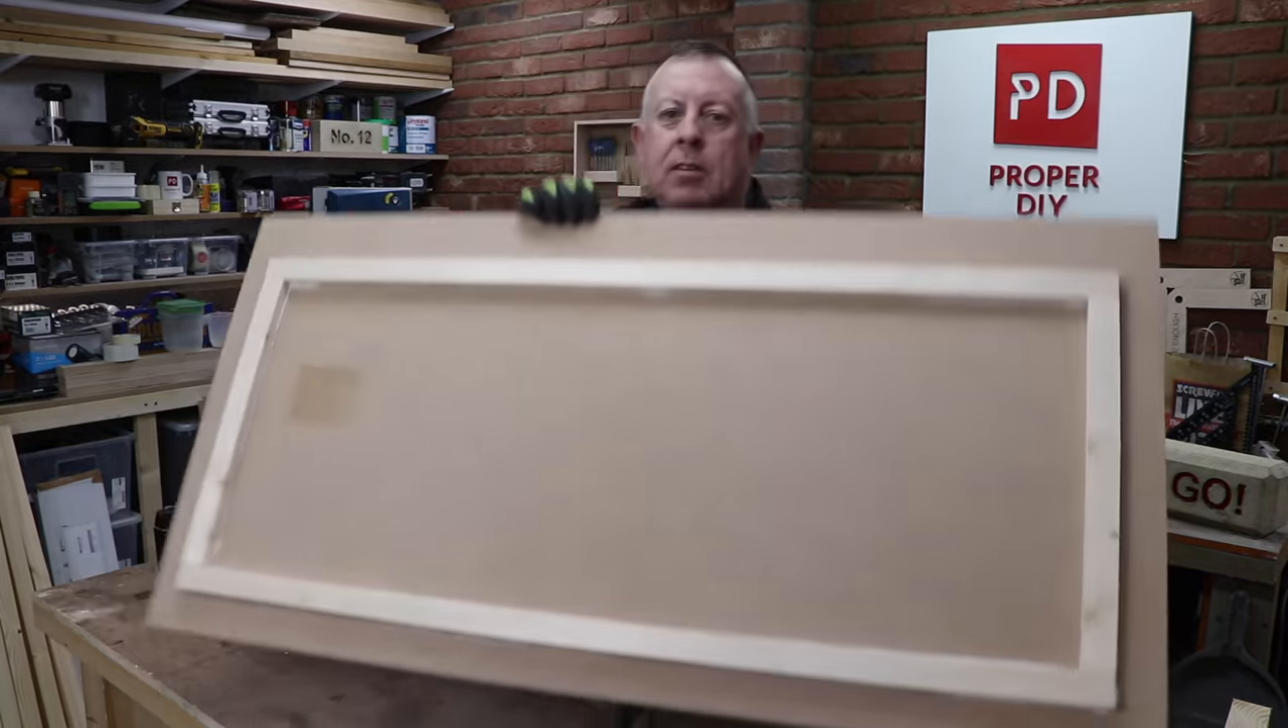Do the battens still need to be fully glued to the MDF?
No.